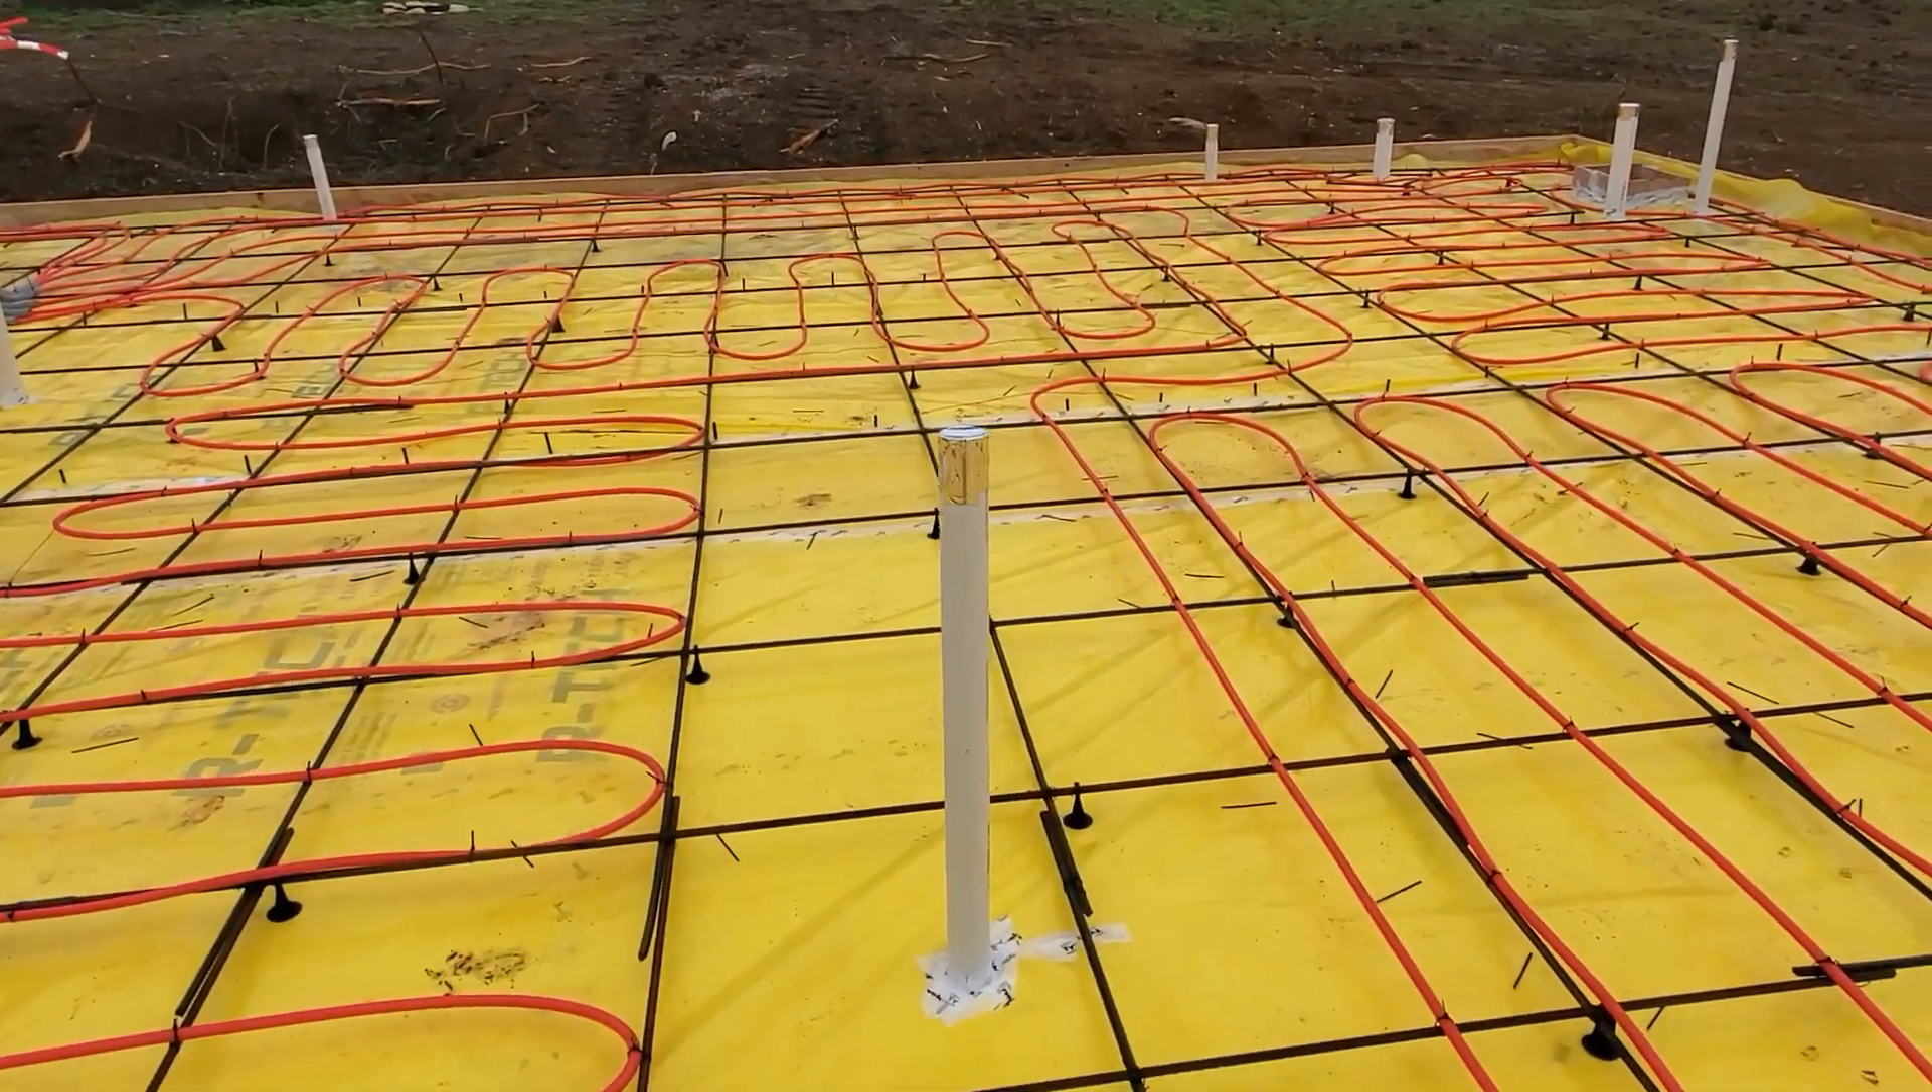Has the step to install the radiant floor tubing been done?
Yes.